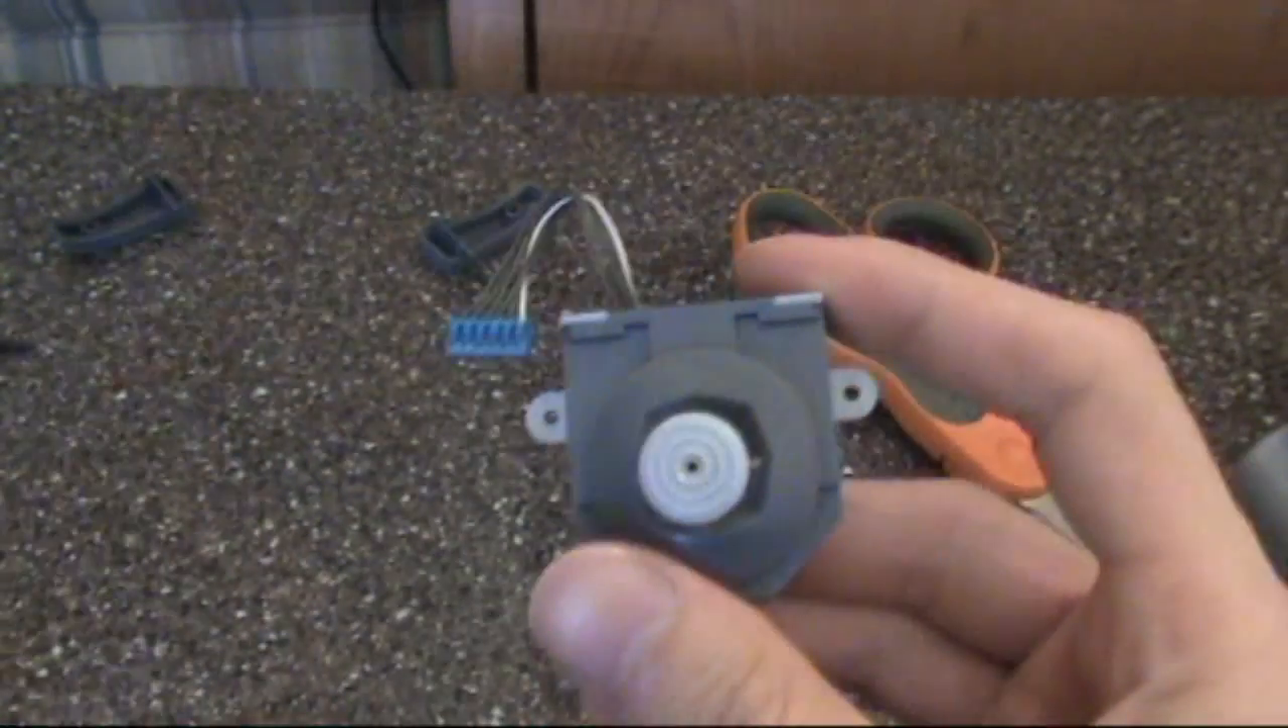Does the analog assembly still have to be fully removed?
No.